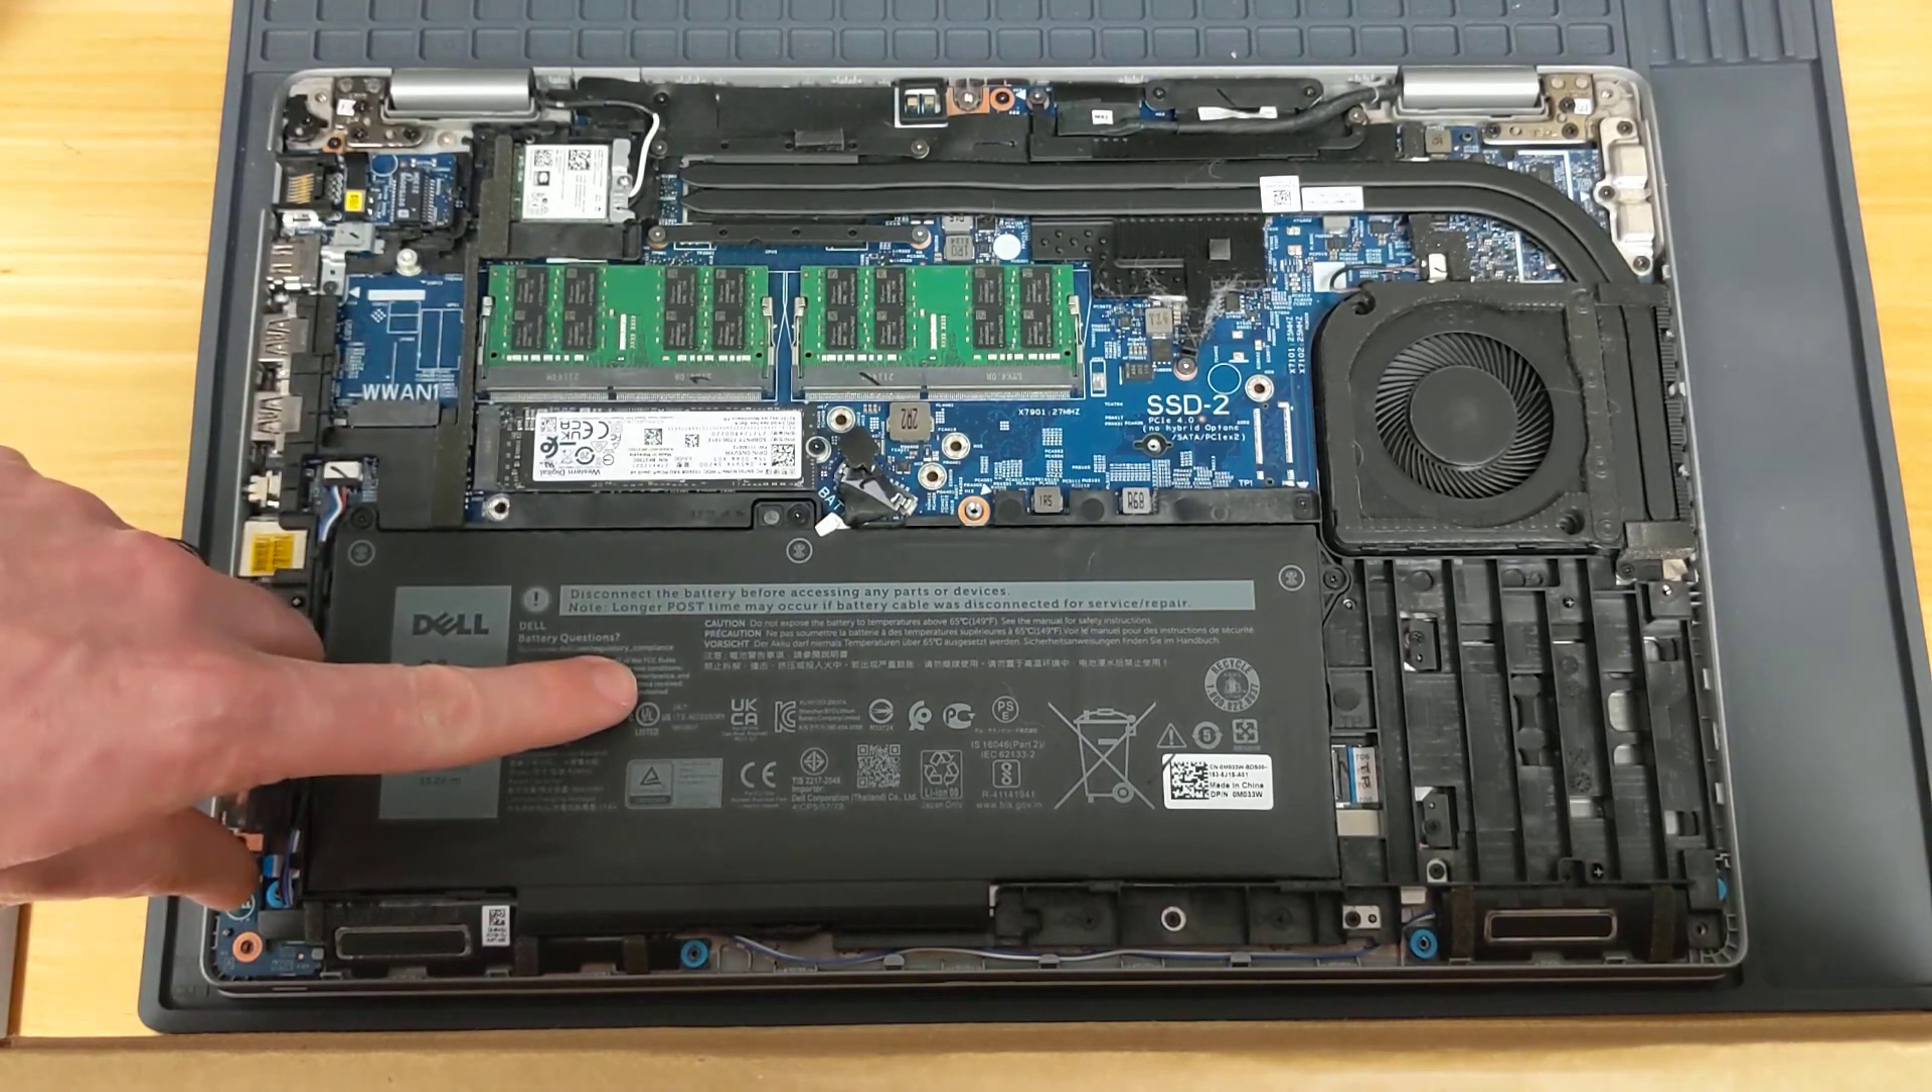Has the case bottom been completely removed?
Yes.